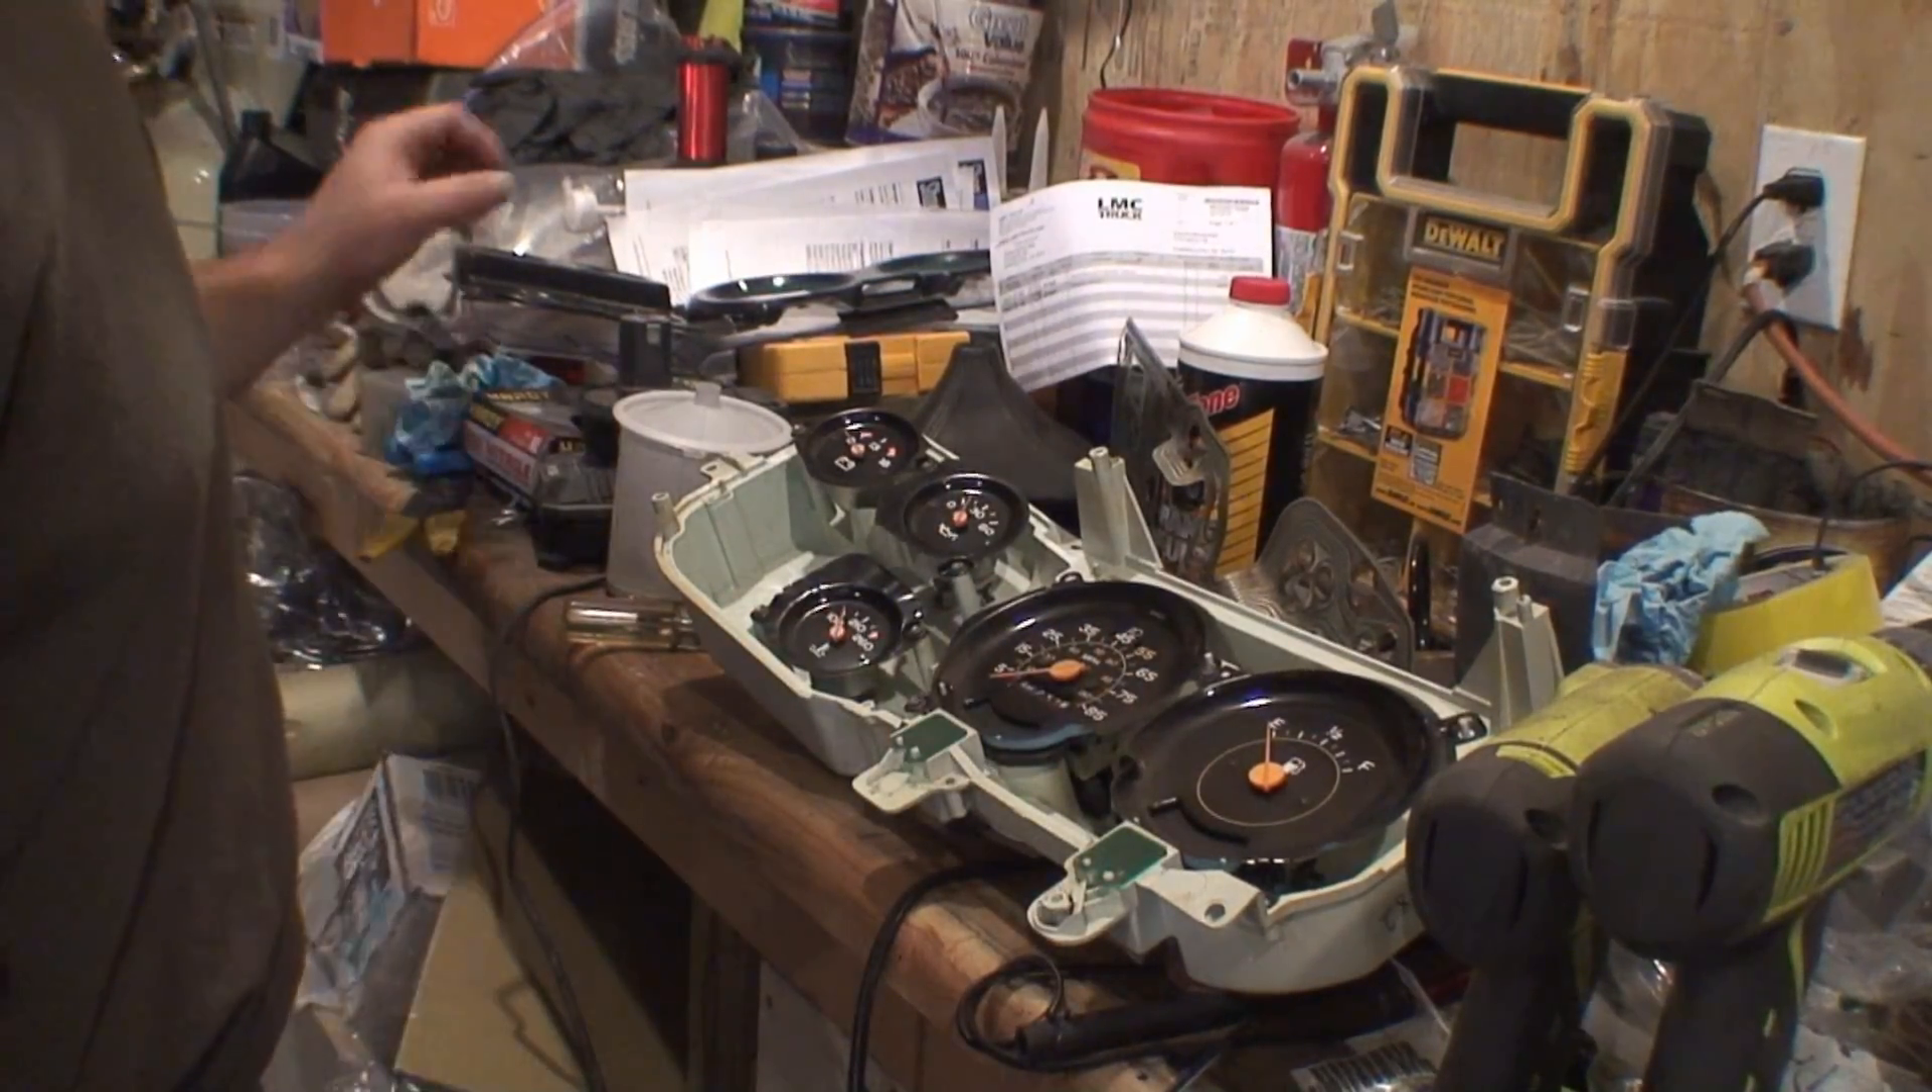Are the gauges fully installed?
Yes.